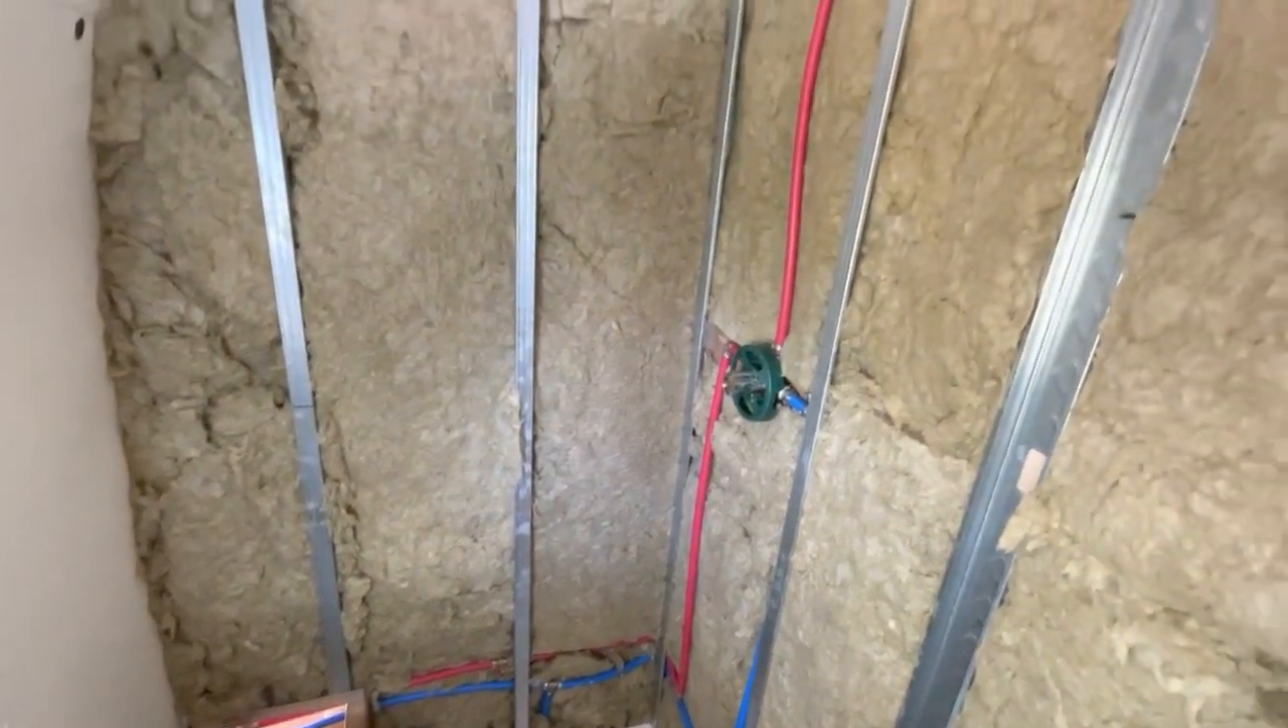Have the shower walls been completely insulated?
Yes.